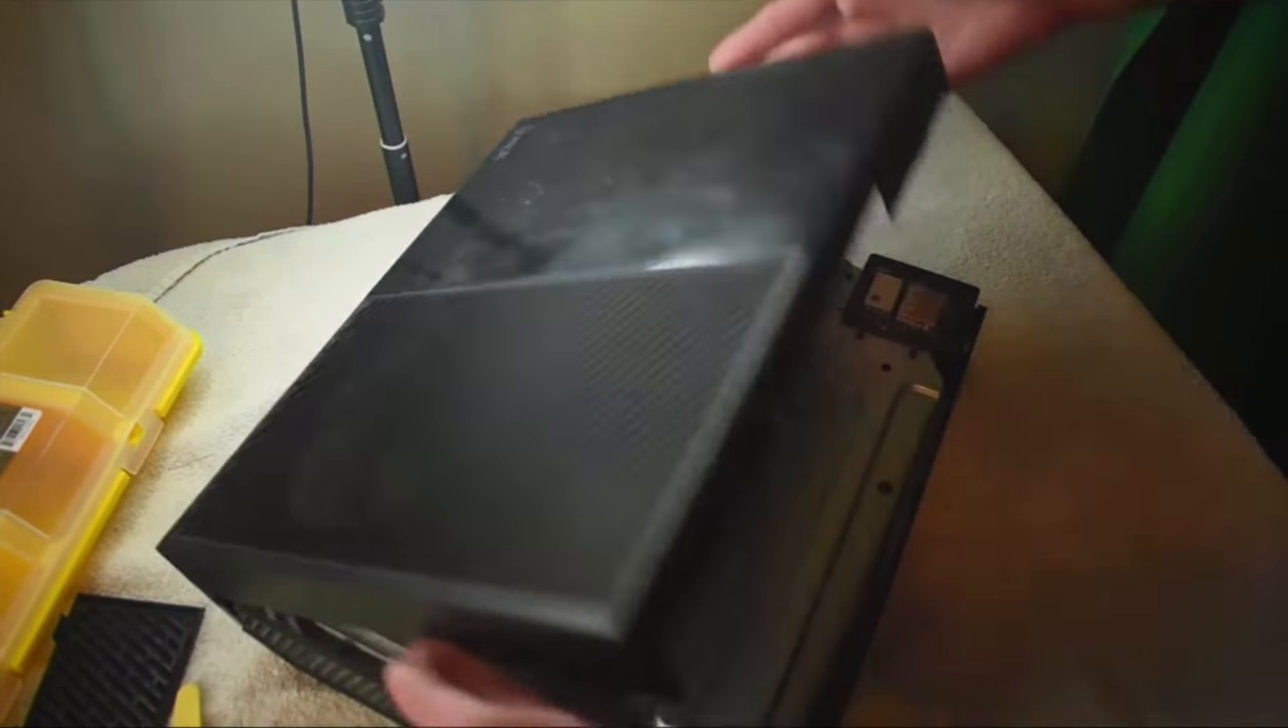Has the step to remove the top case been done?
No.